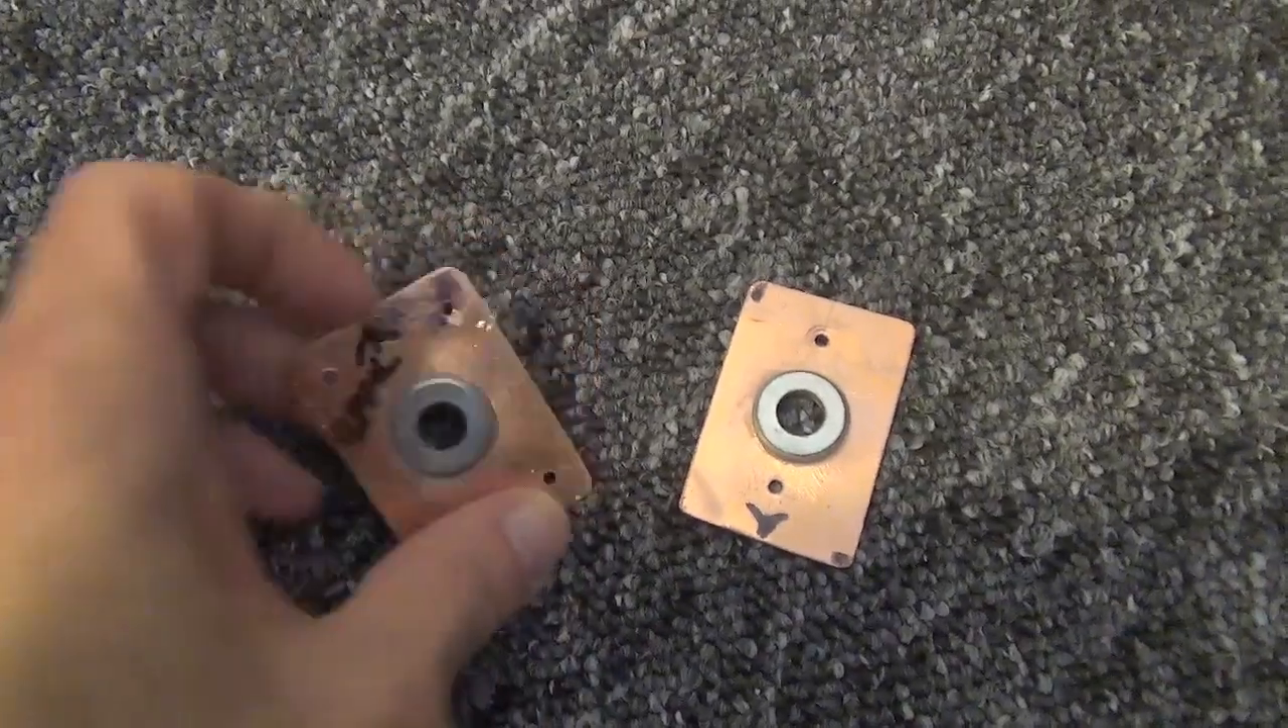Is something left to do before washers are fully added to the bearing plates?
No.